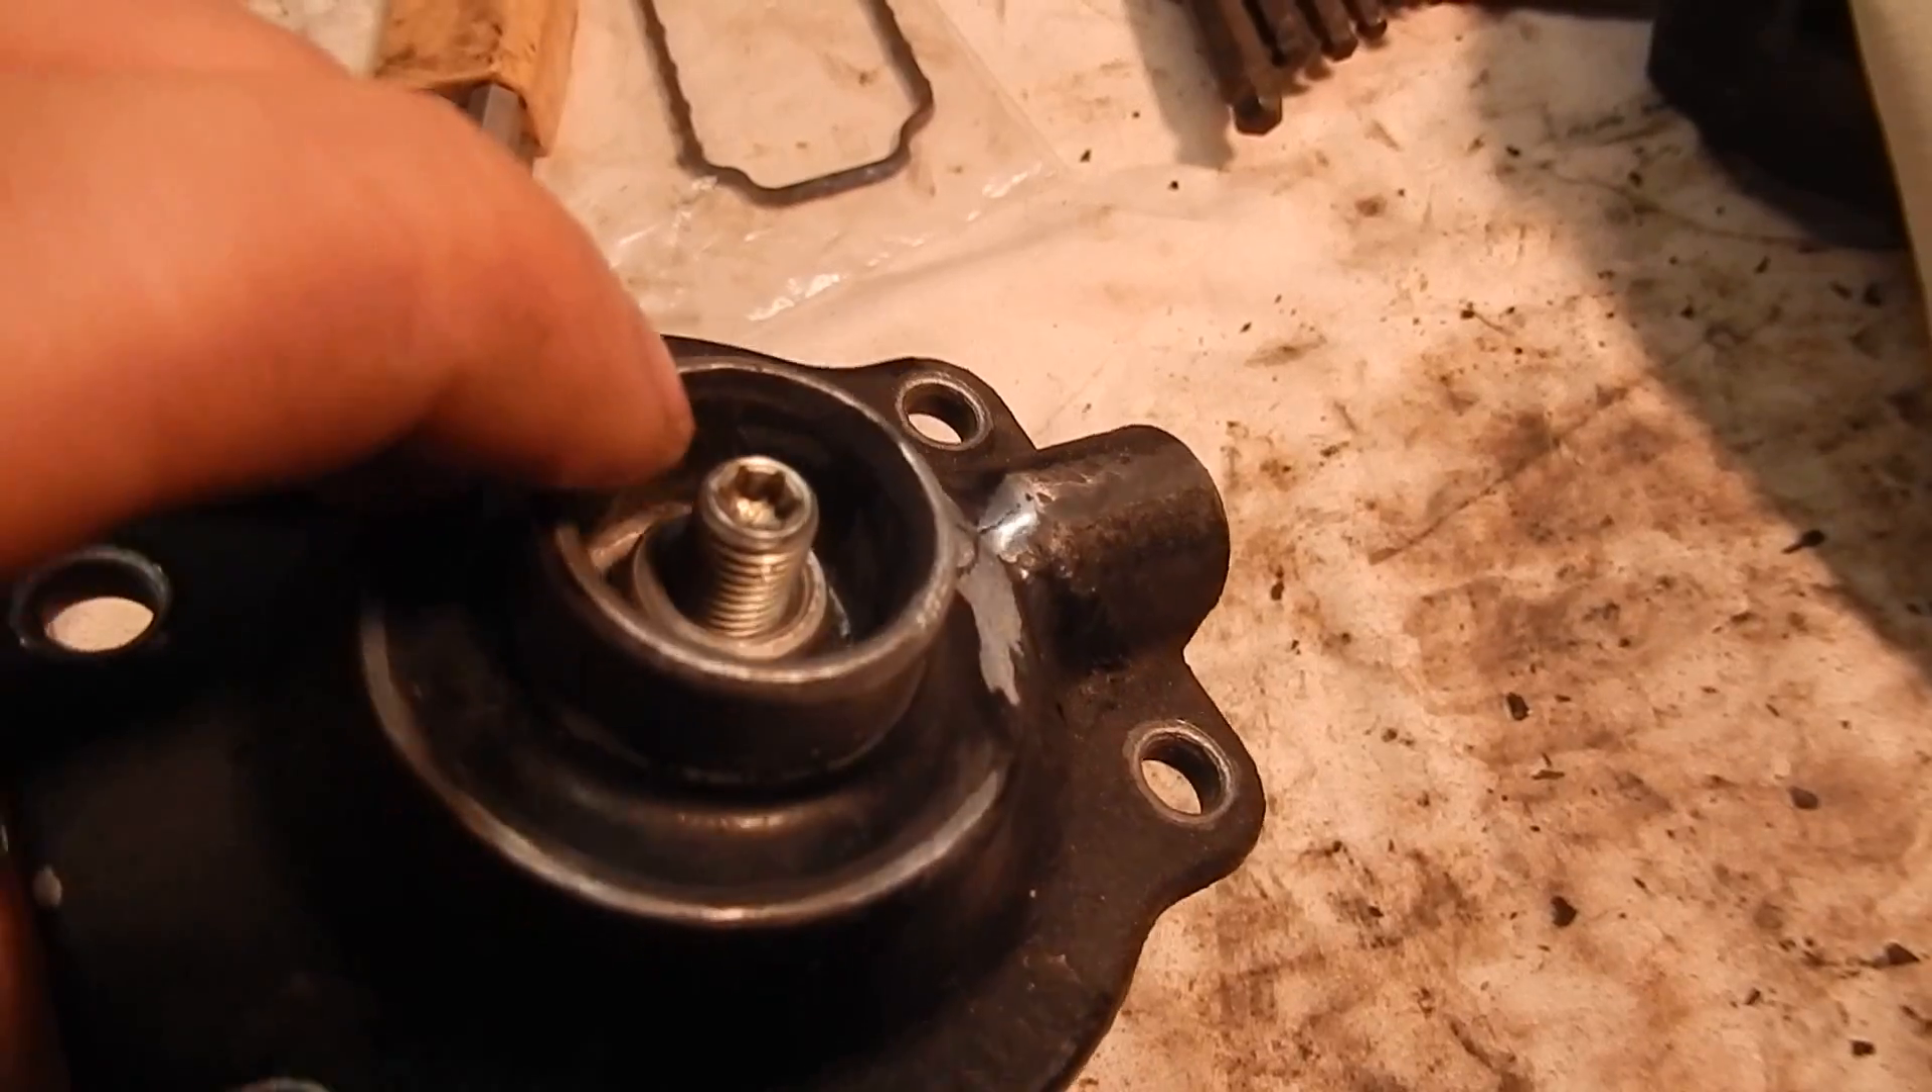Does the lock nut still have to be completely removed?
No.